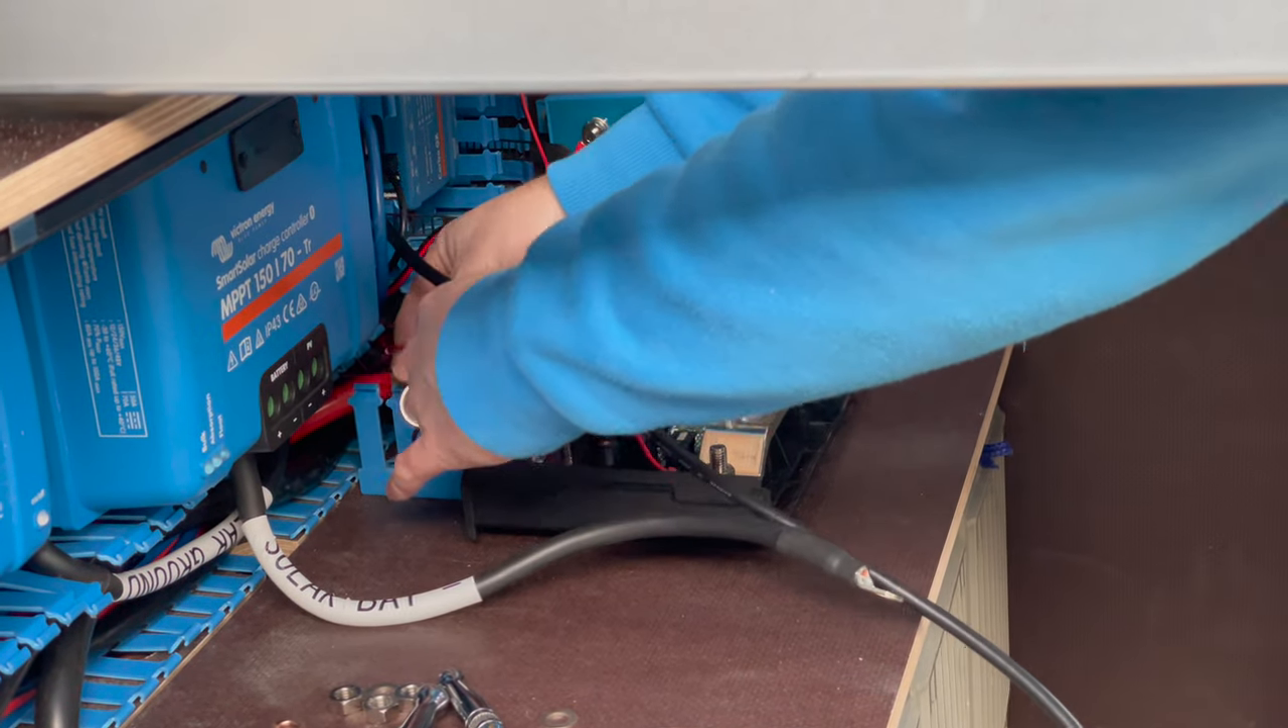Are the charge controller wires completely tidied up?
No.